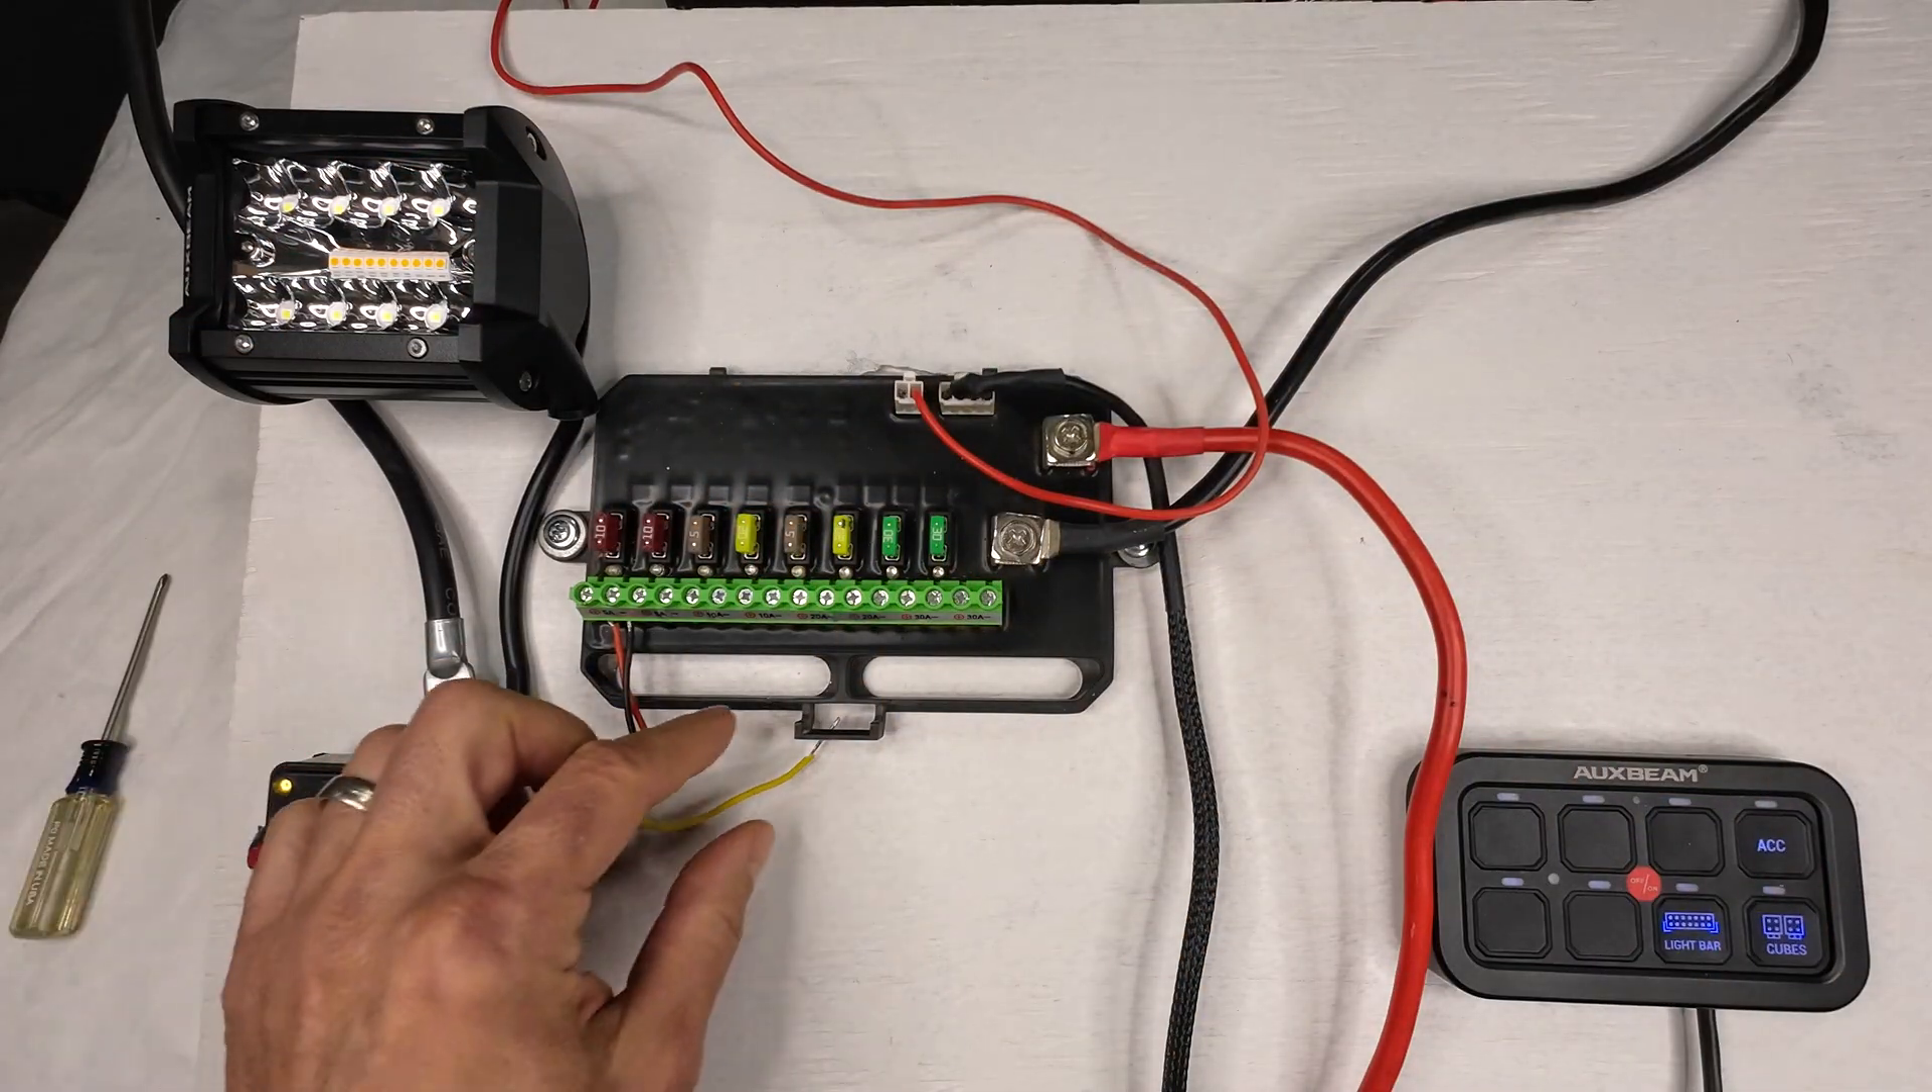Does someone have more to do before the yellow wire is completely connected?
Yes.